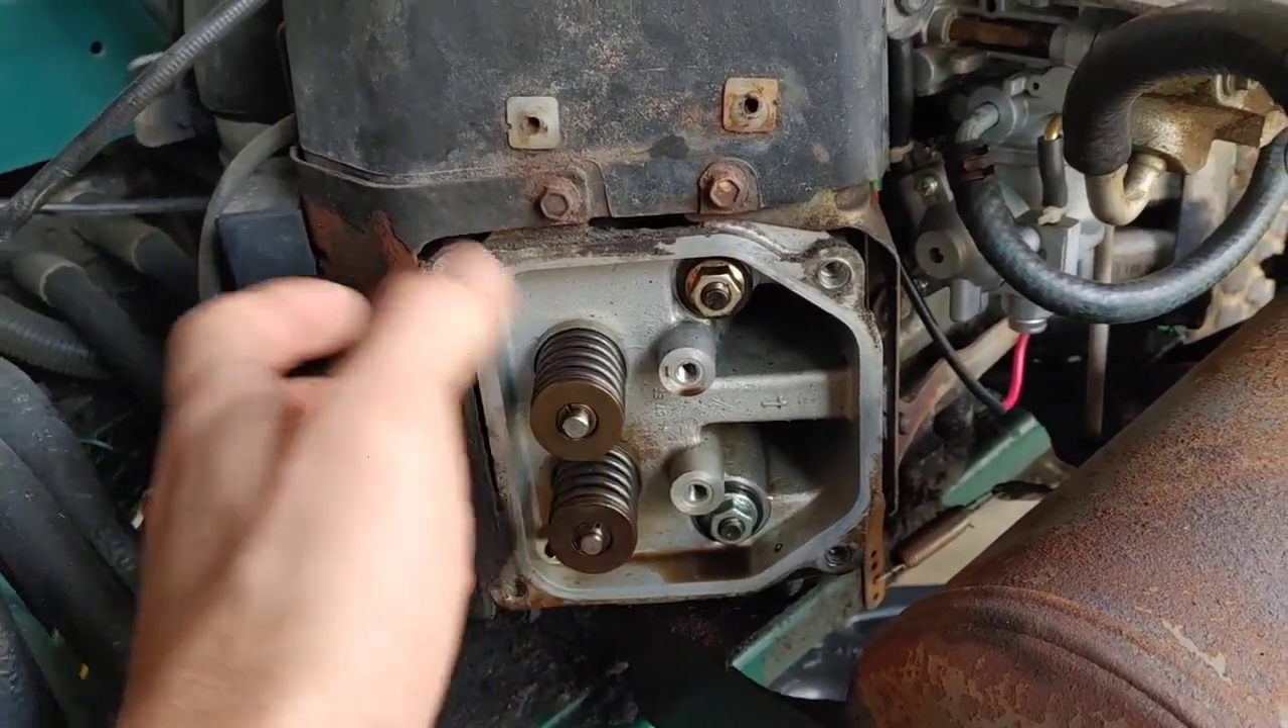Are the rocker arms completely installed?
No.